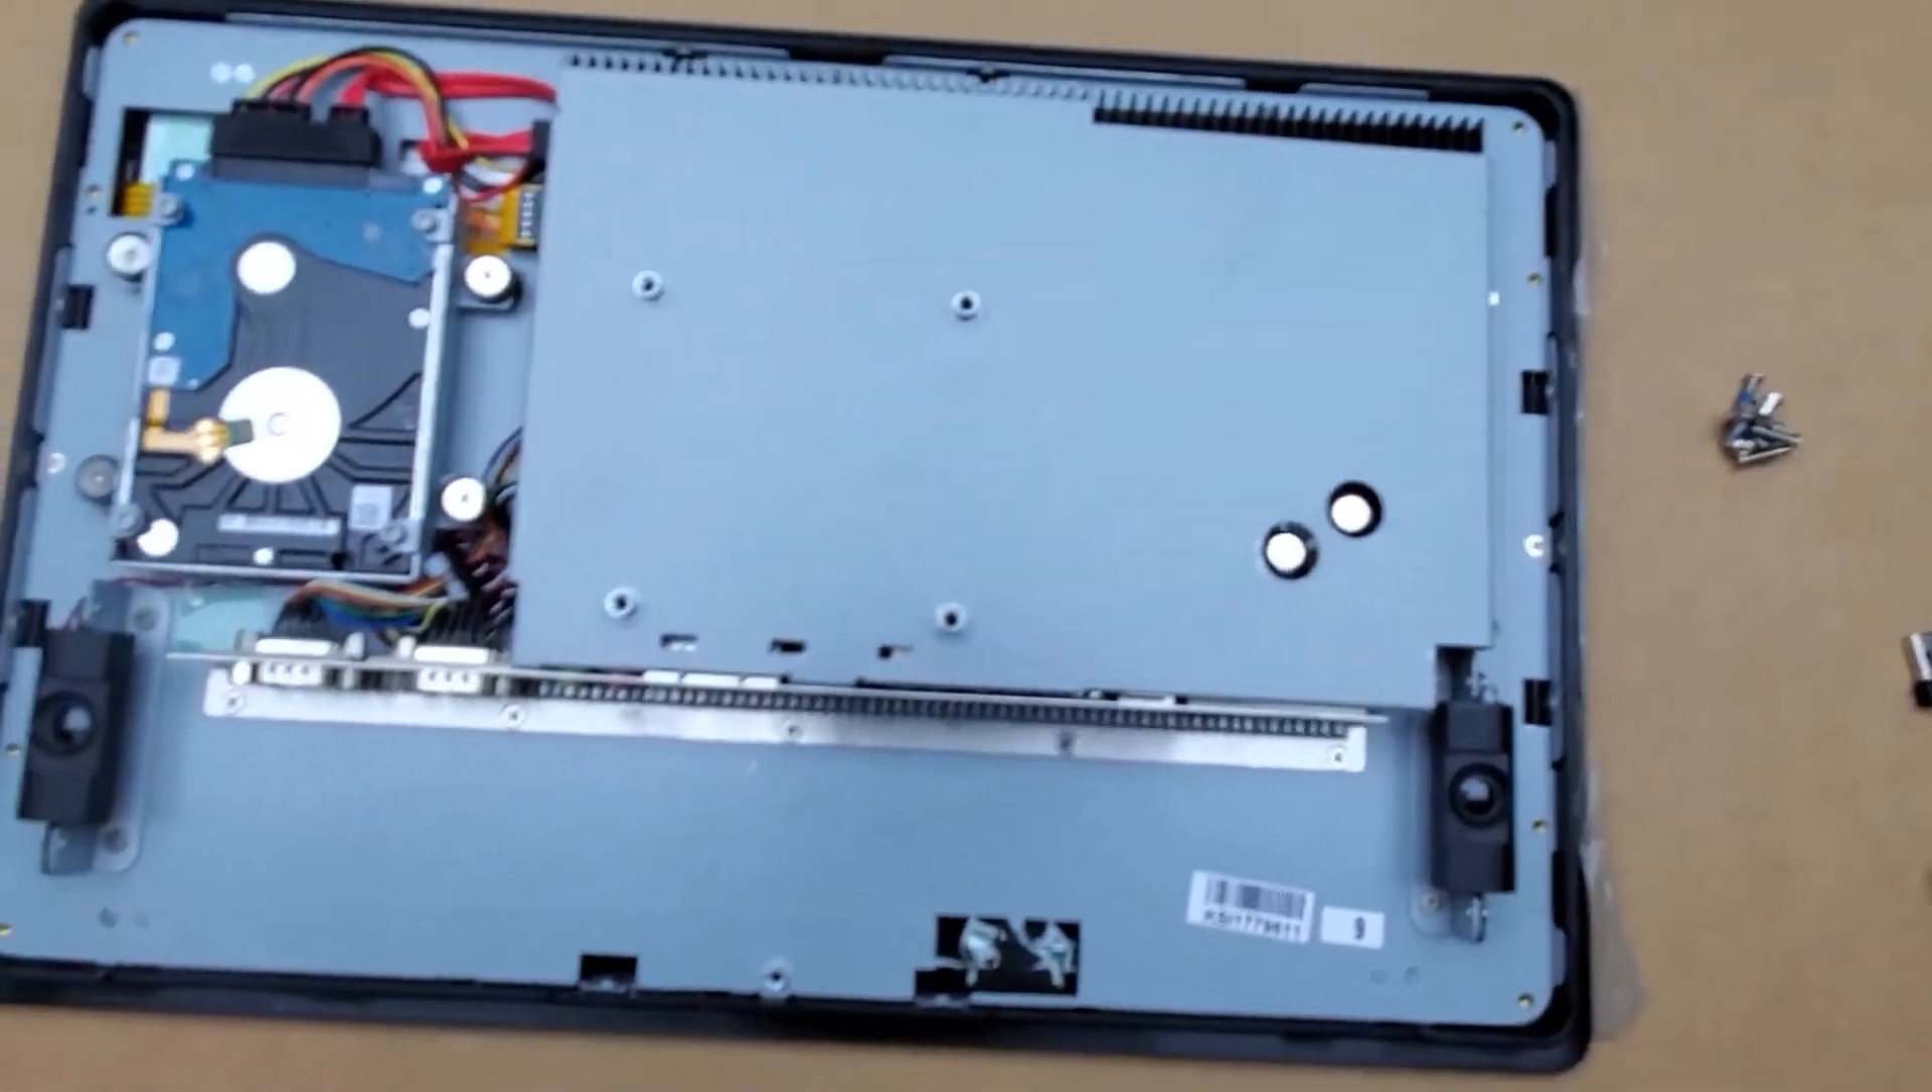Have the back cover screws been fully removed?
Yes.